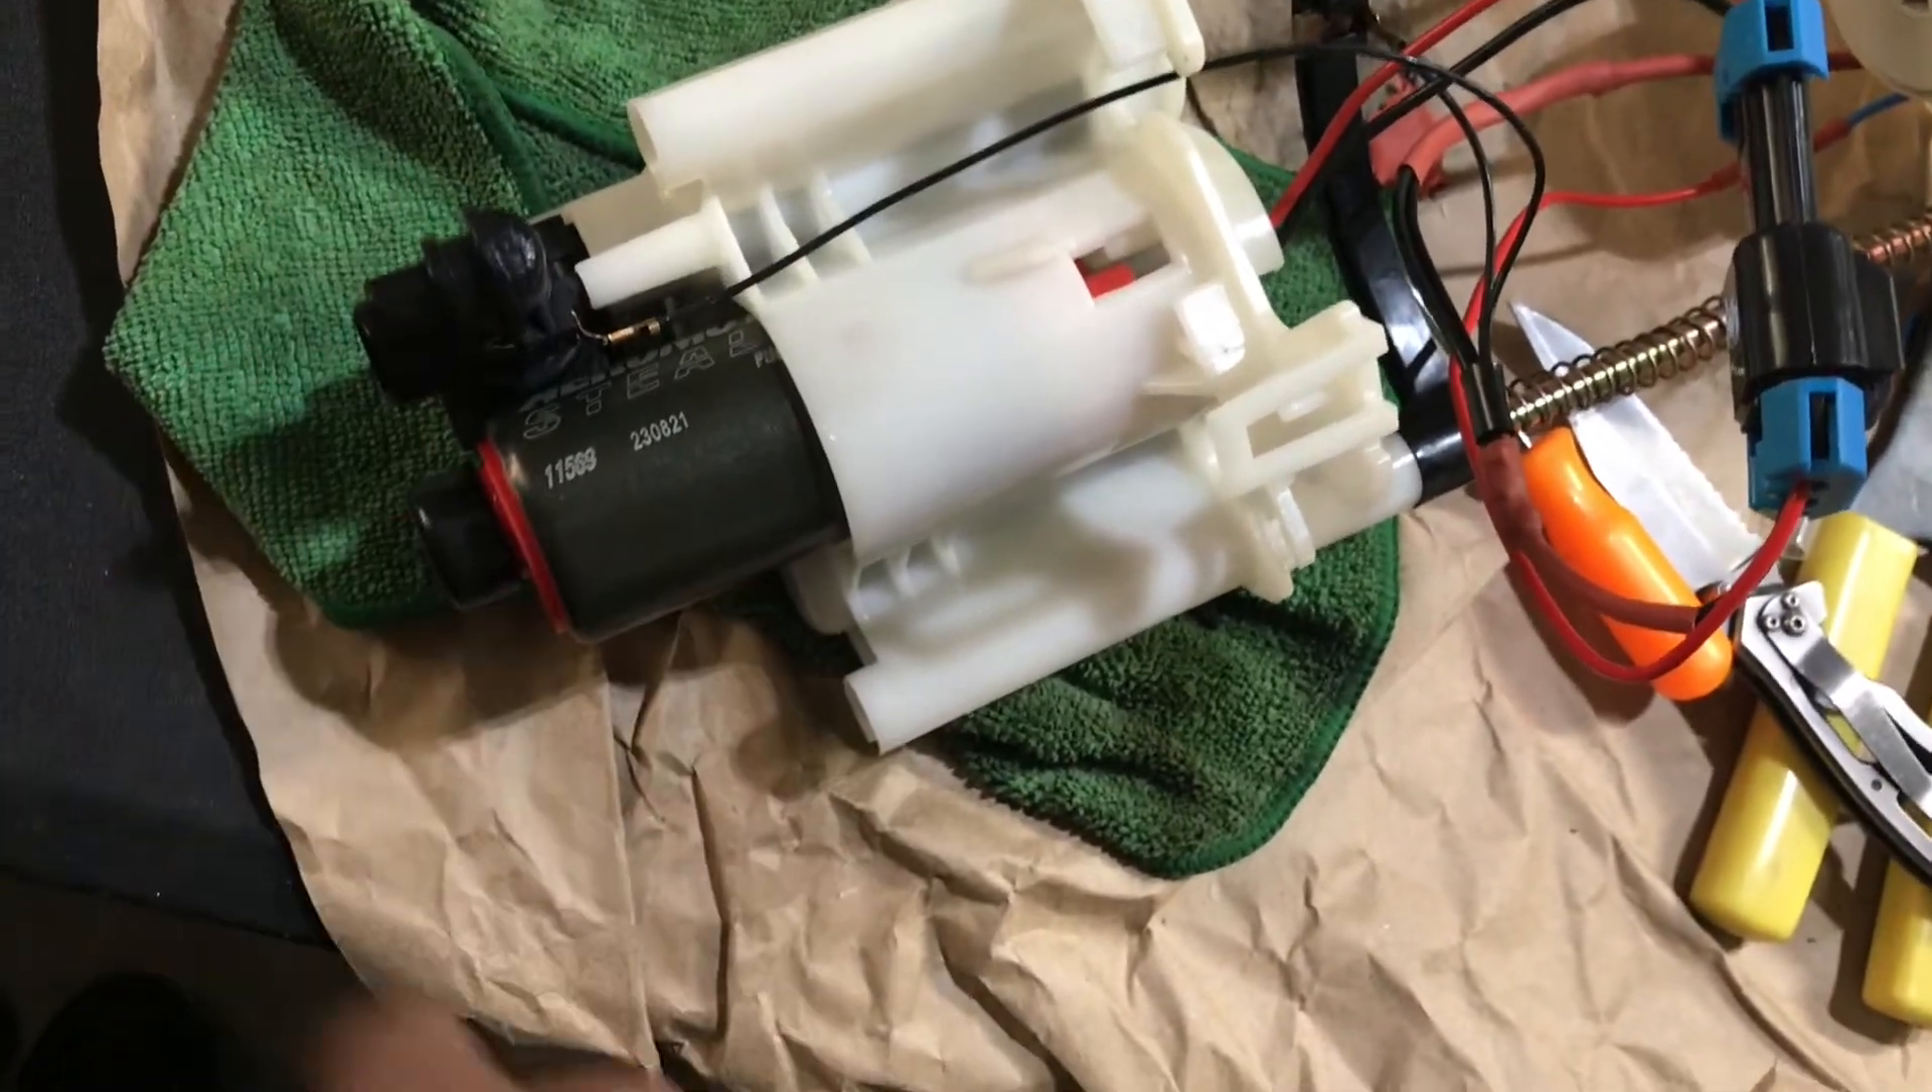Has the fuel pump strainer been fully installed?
No.